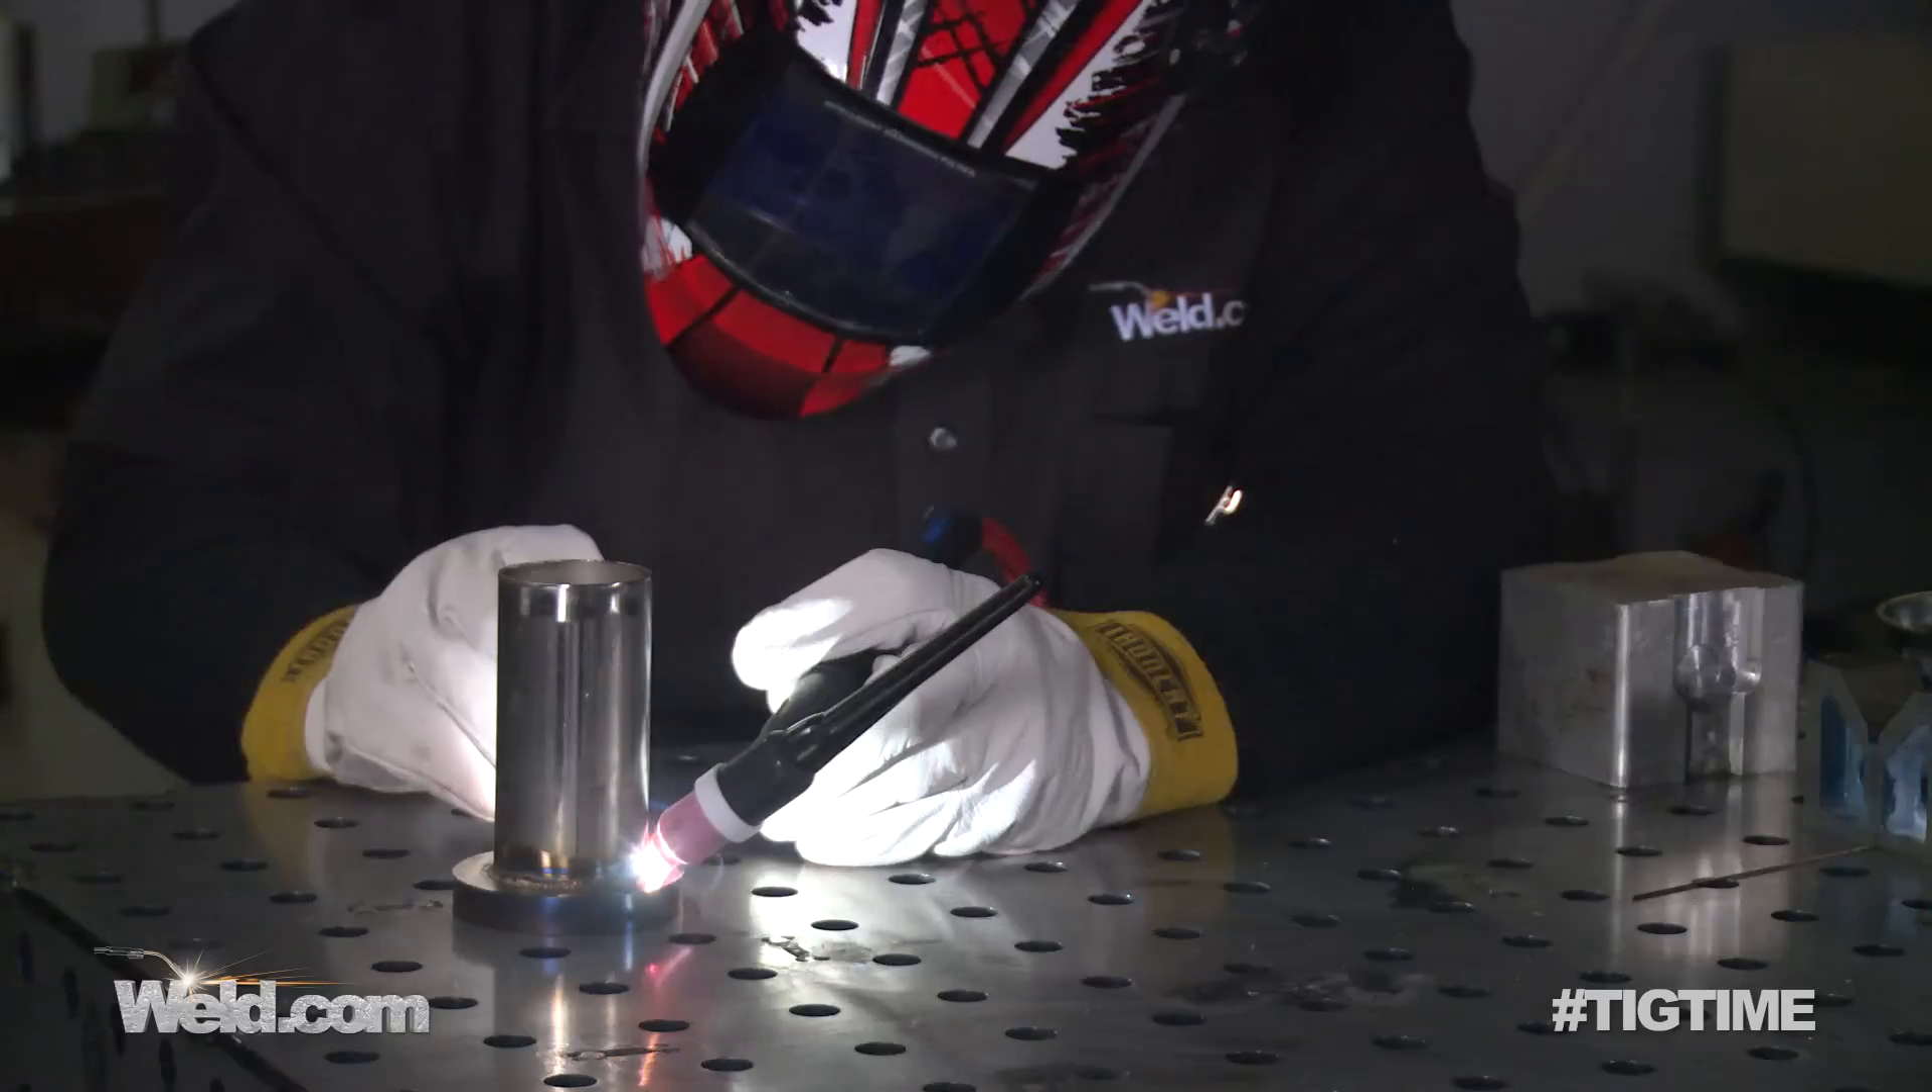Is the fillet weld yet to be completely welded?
Yes.